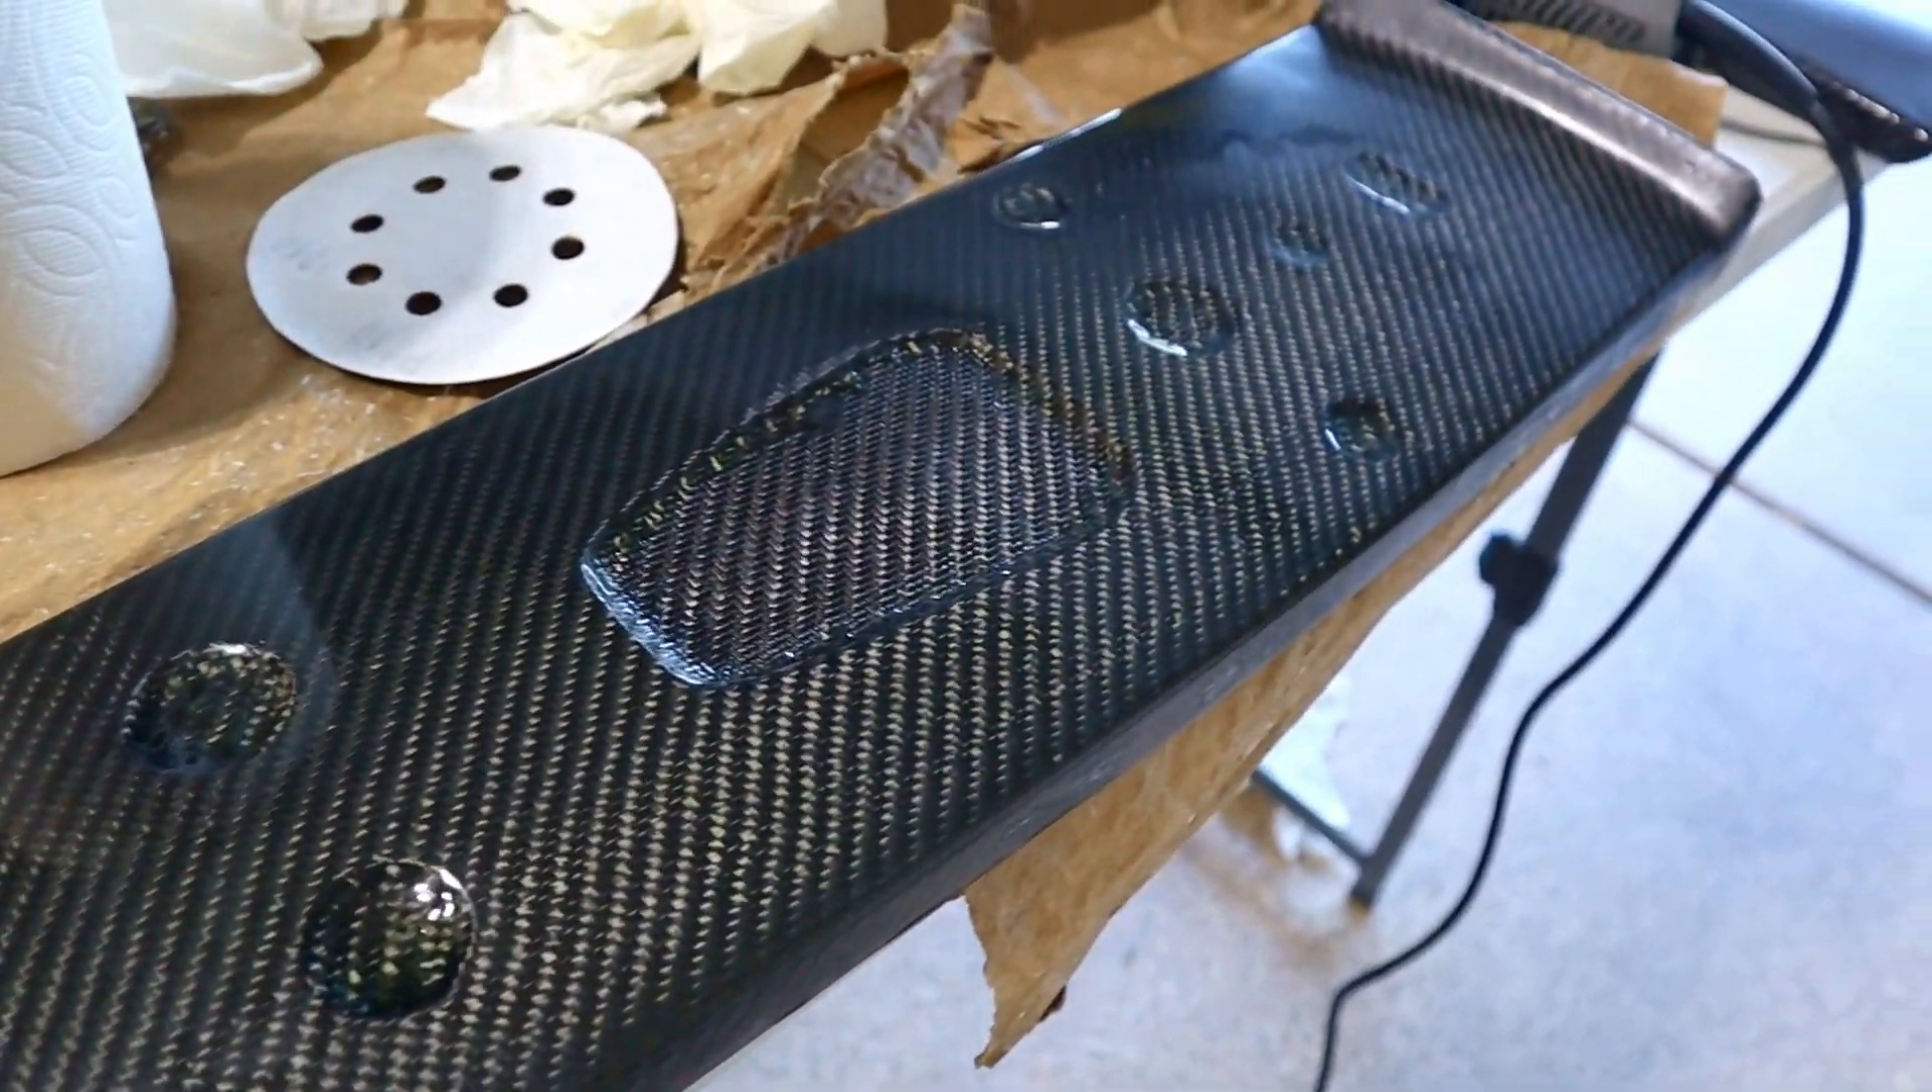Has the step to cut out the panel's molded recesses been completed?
No.